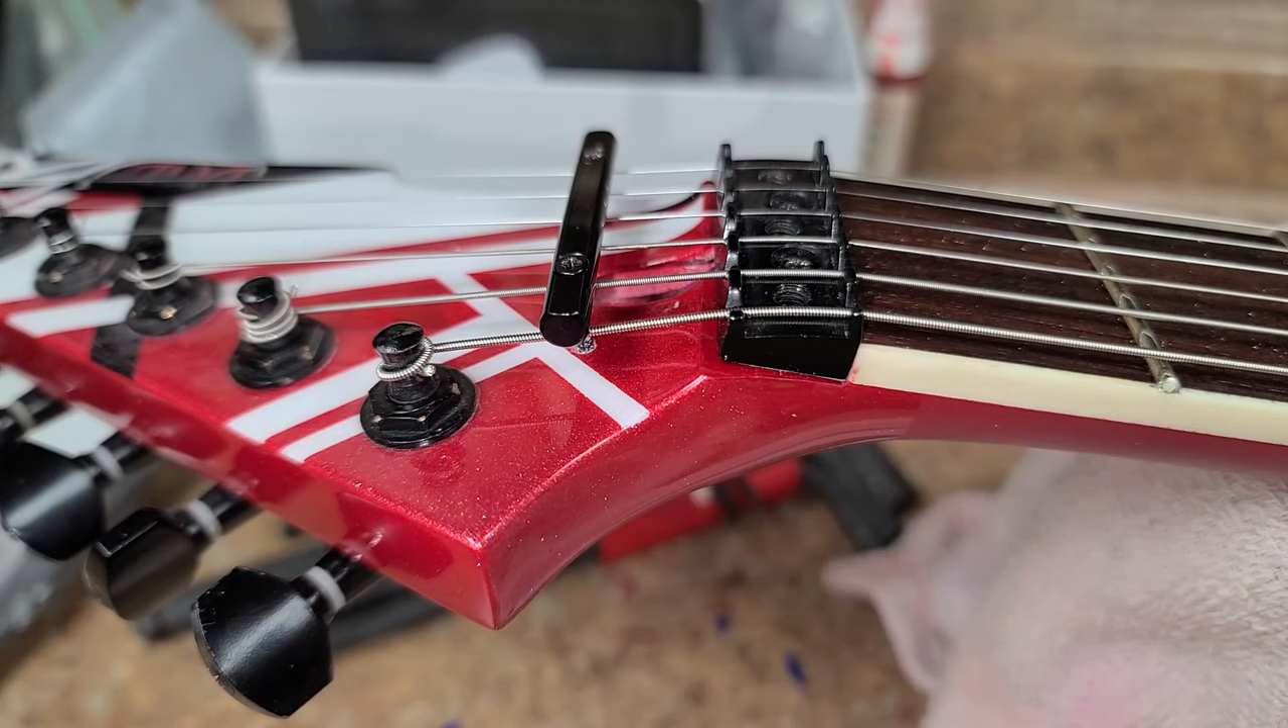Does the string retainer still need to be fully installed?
No.